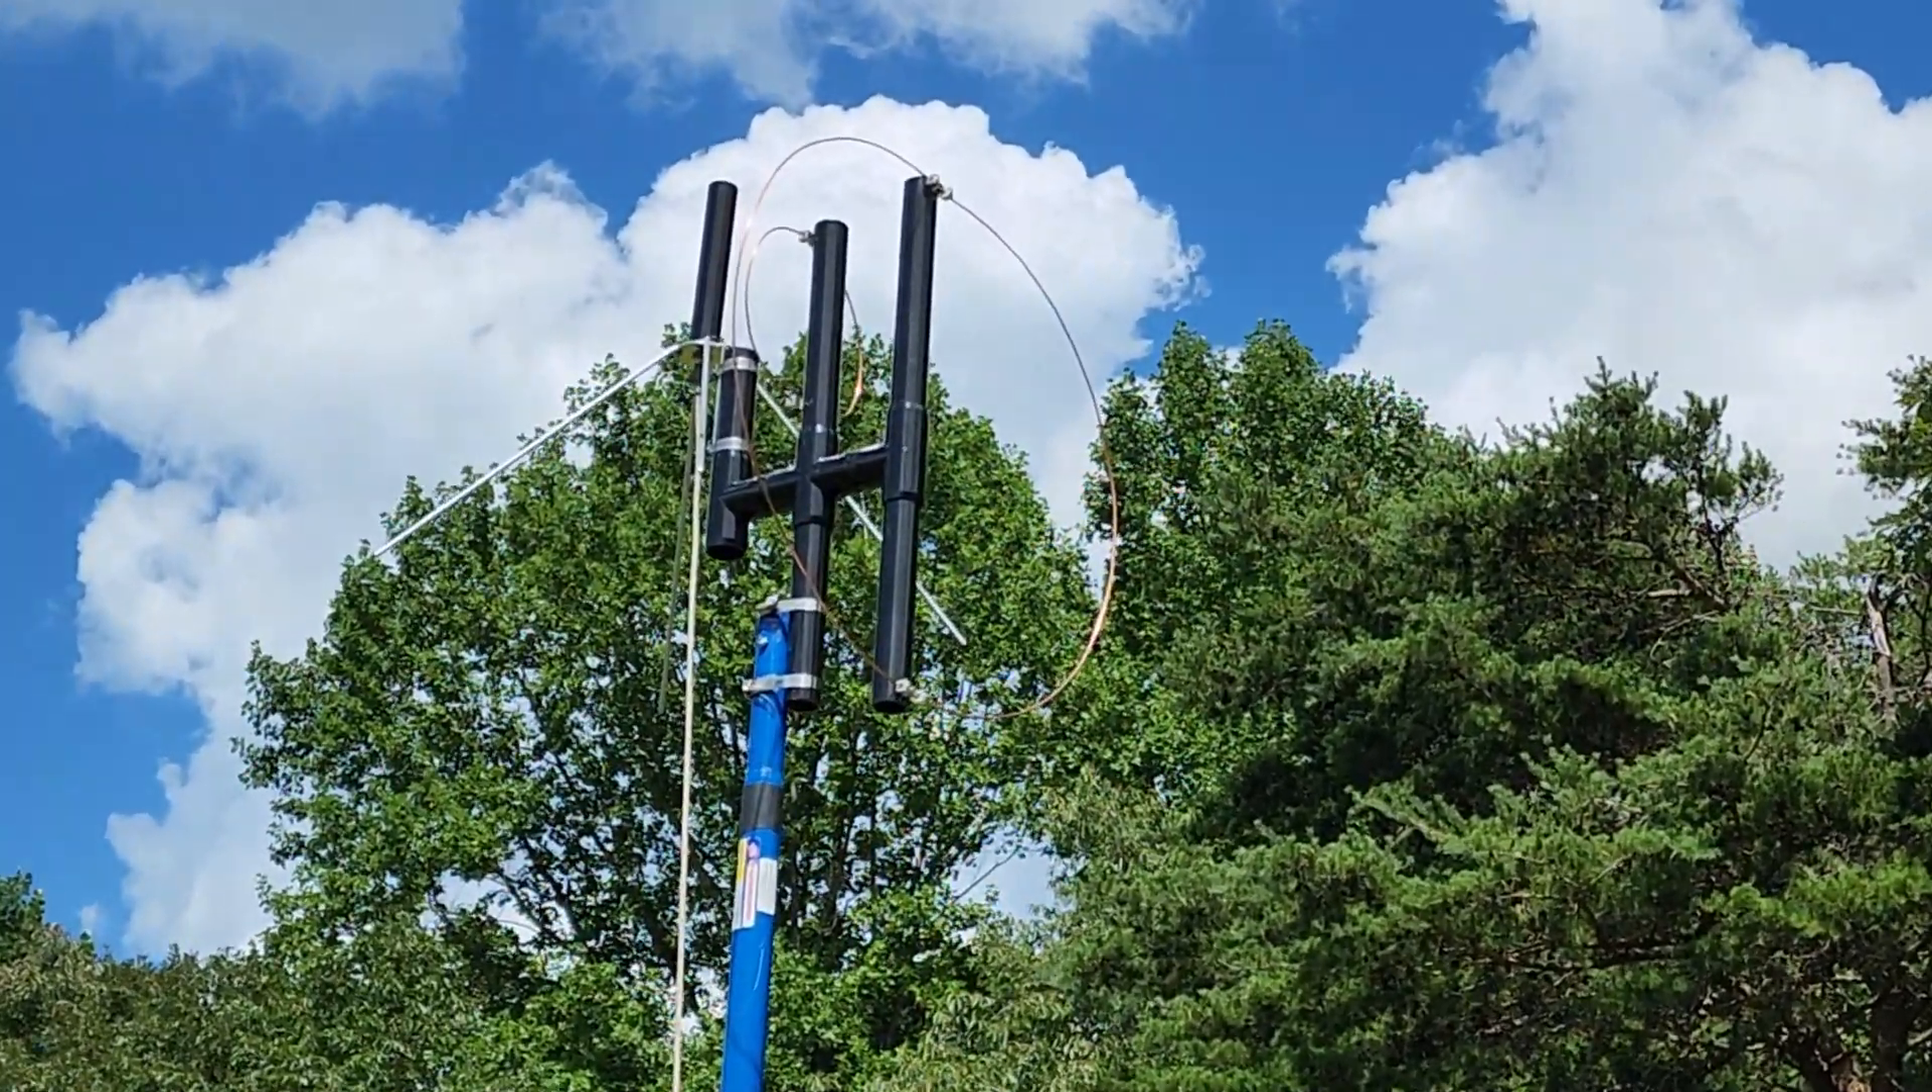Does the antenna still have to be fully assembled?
No.